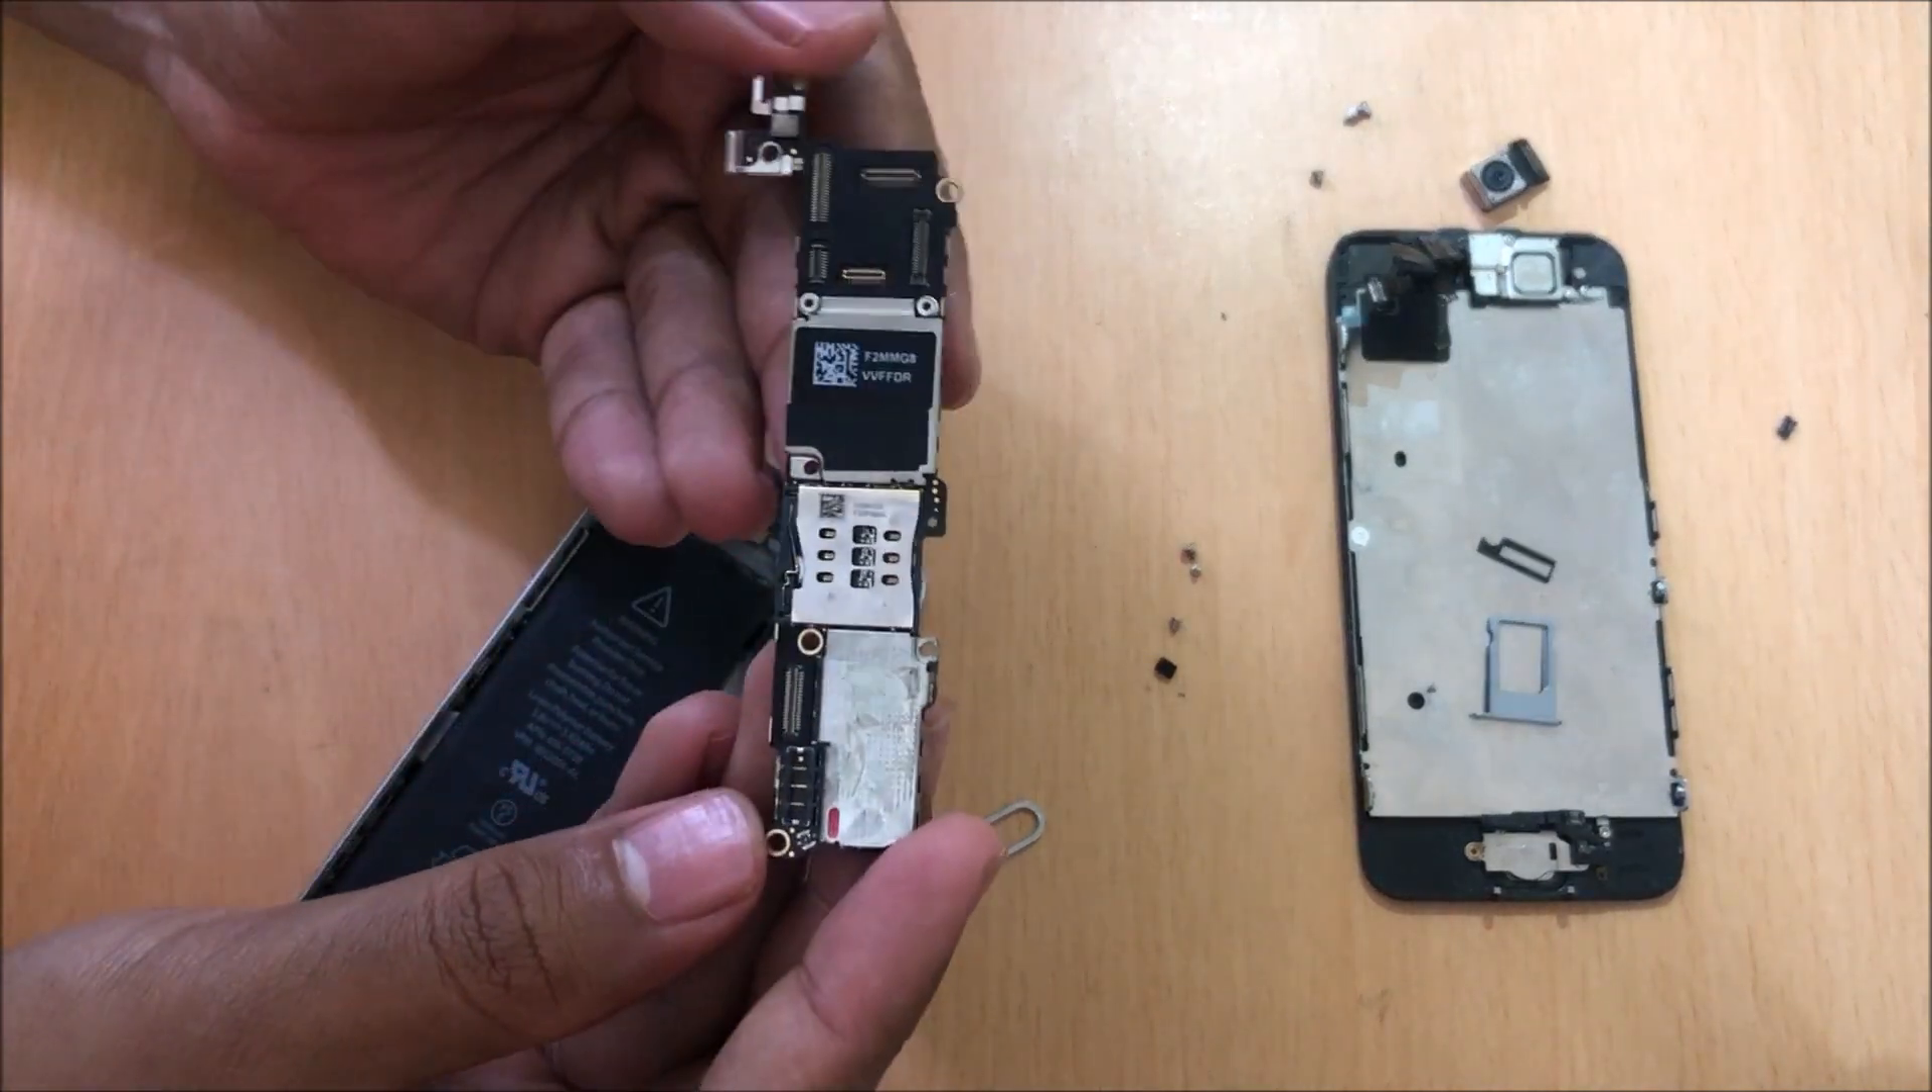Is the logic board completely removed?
Yes.